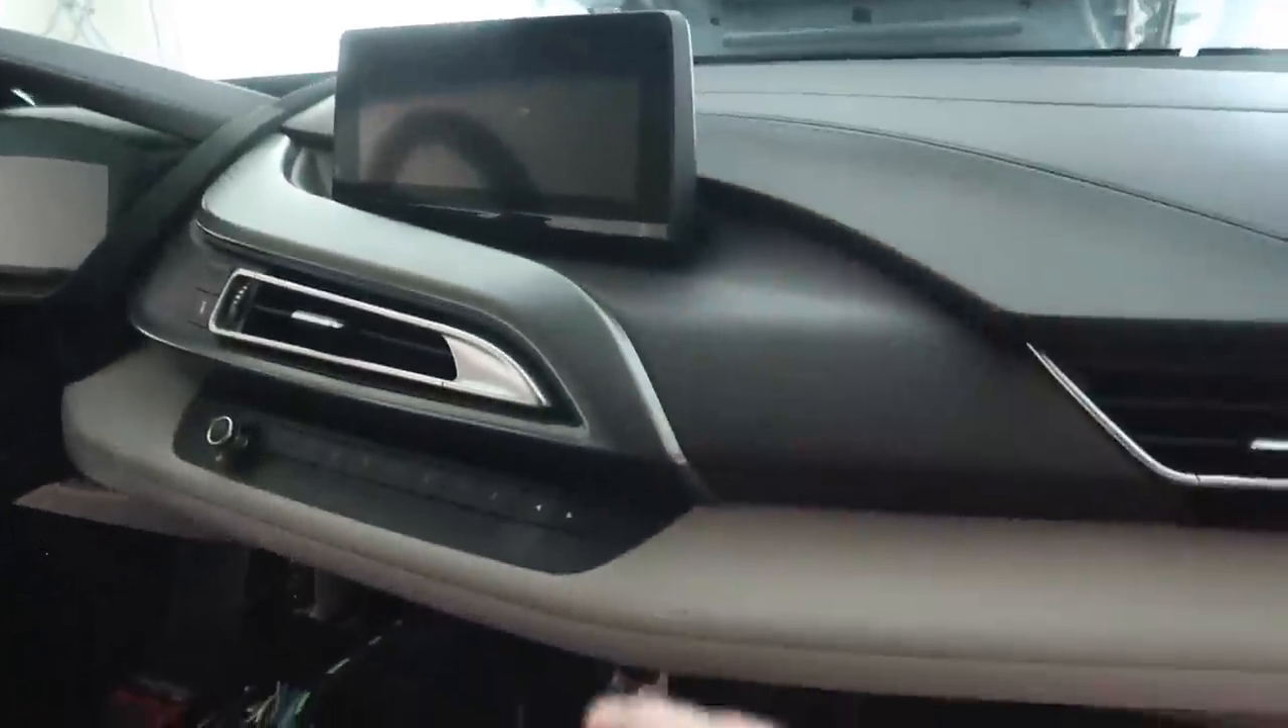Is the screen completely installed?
Yes.